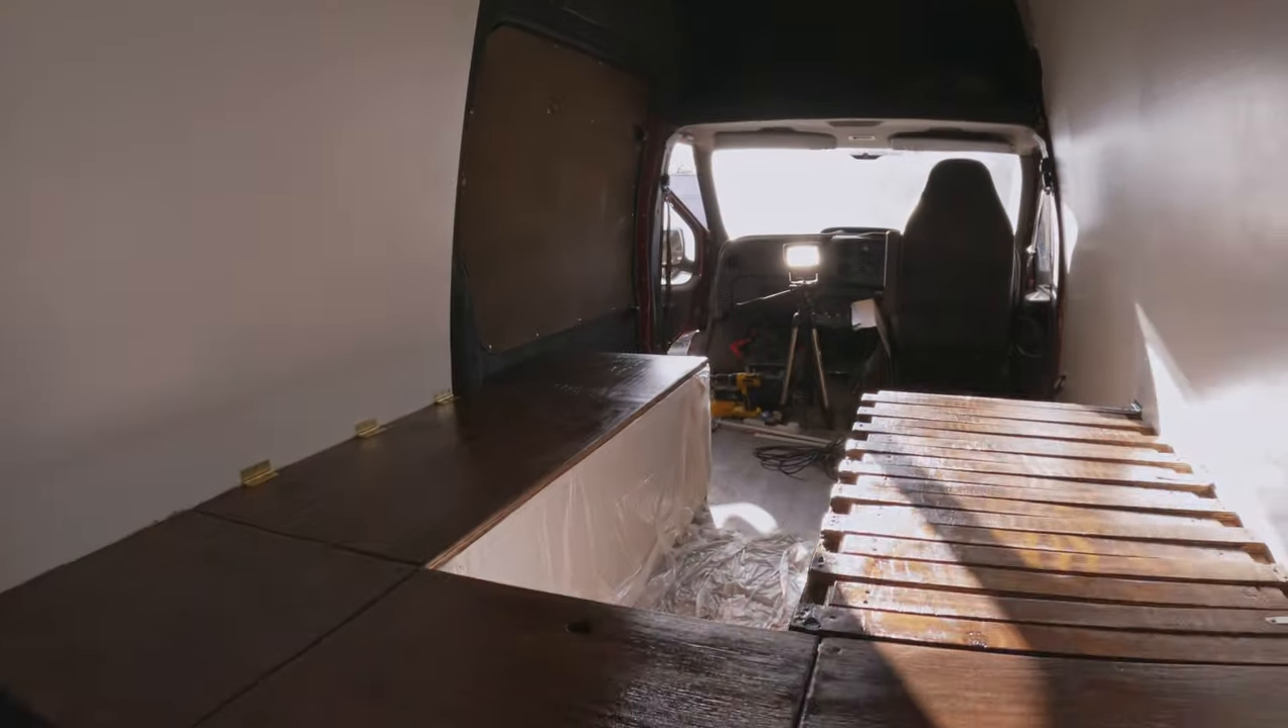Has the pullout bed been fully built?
Yes.